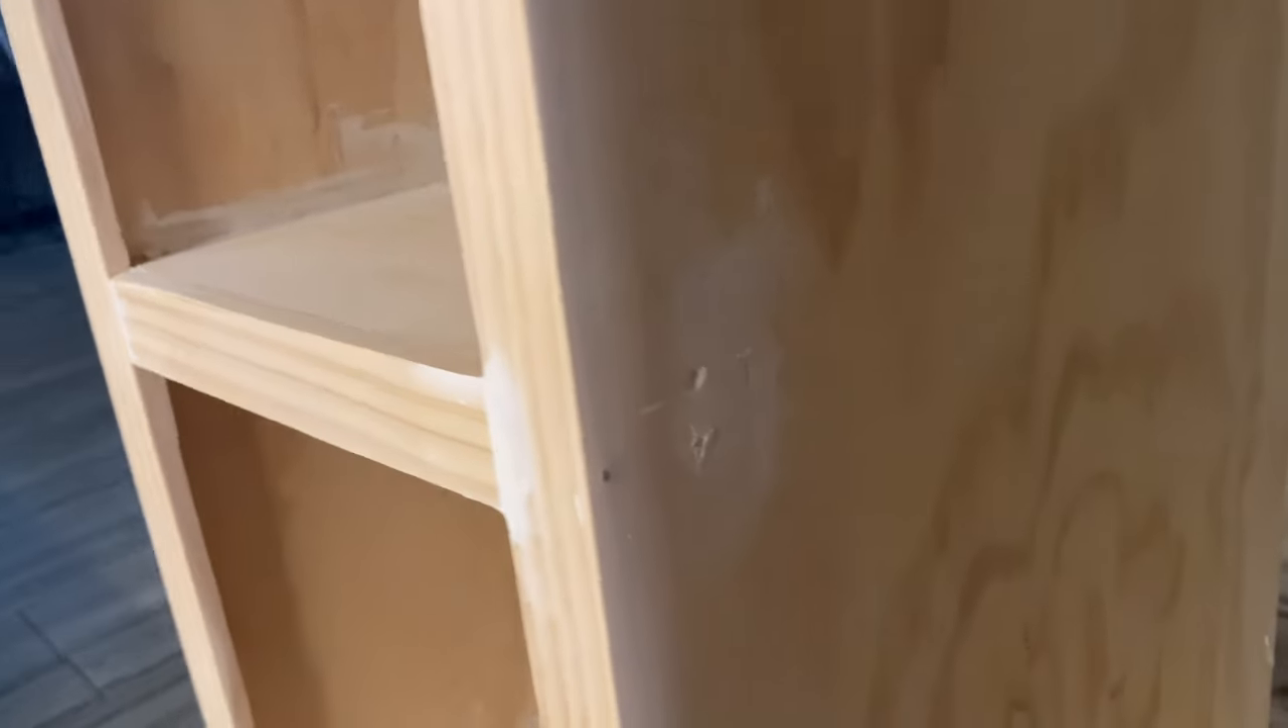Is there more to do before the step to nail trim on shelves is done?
No.